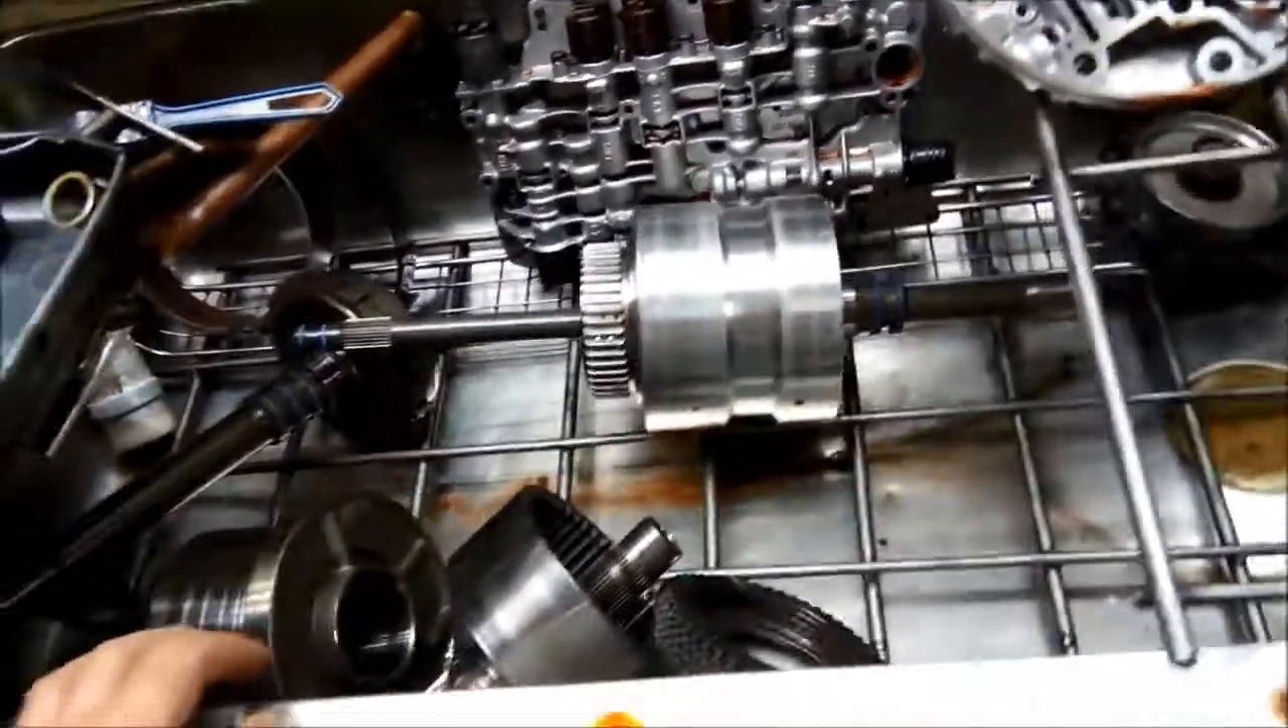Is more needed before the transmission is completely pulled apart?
No.